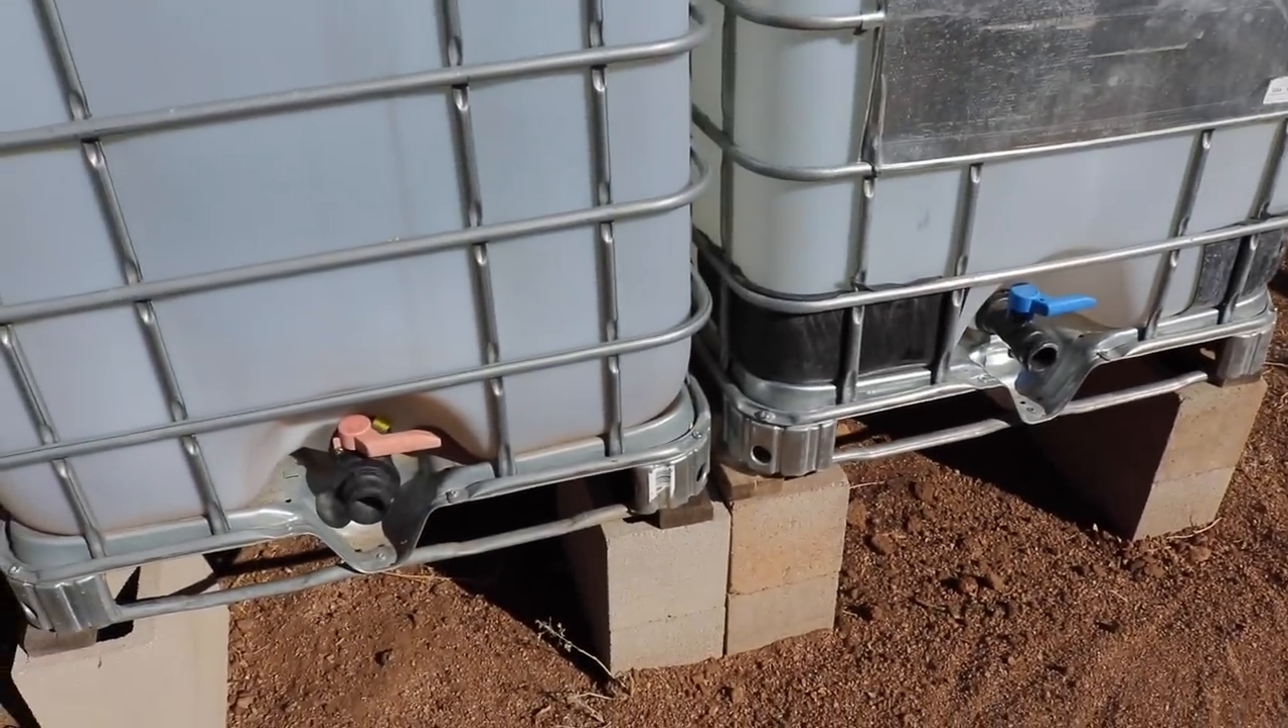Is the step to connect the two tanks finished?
No.